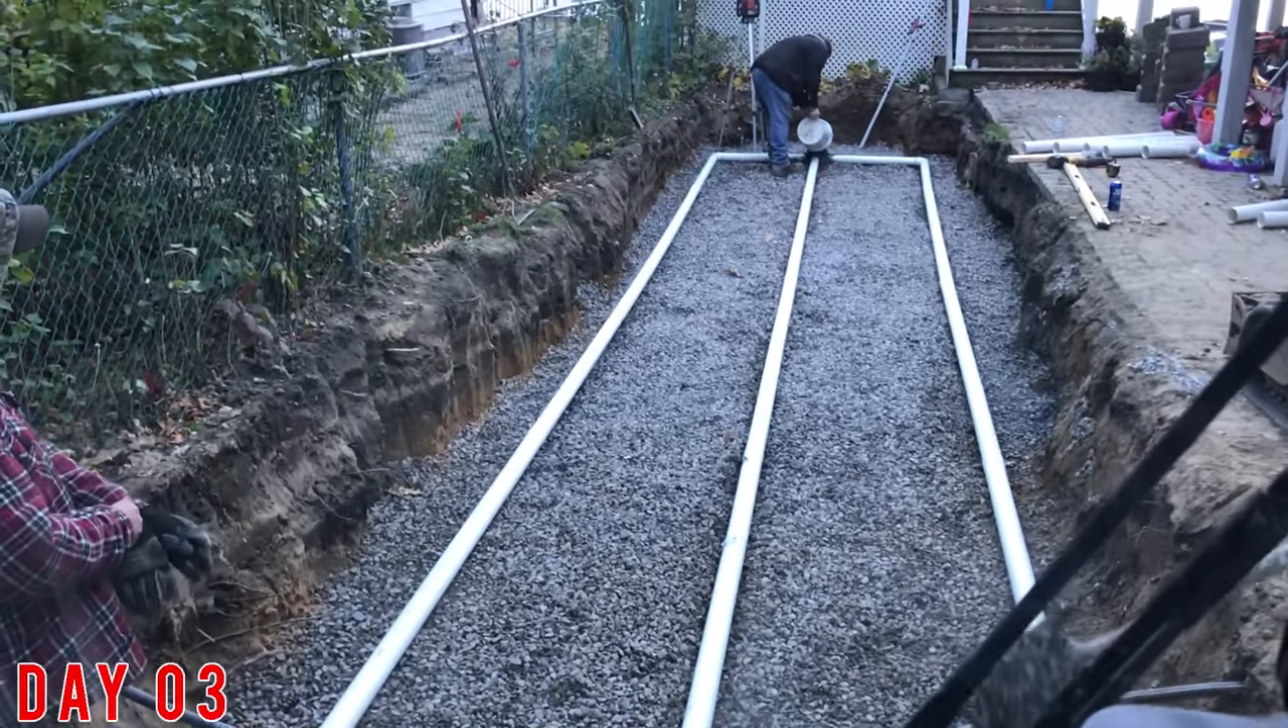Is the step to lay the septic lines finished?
Yes.